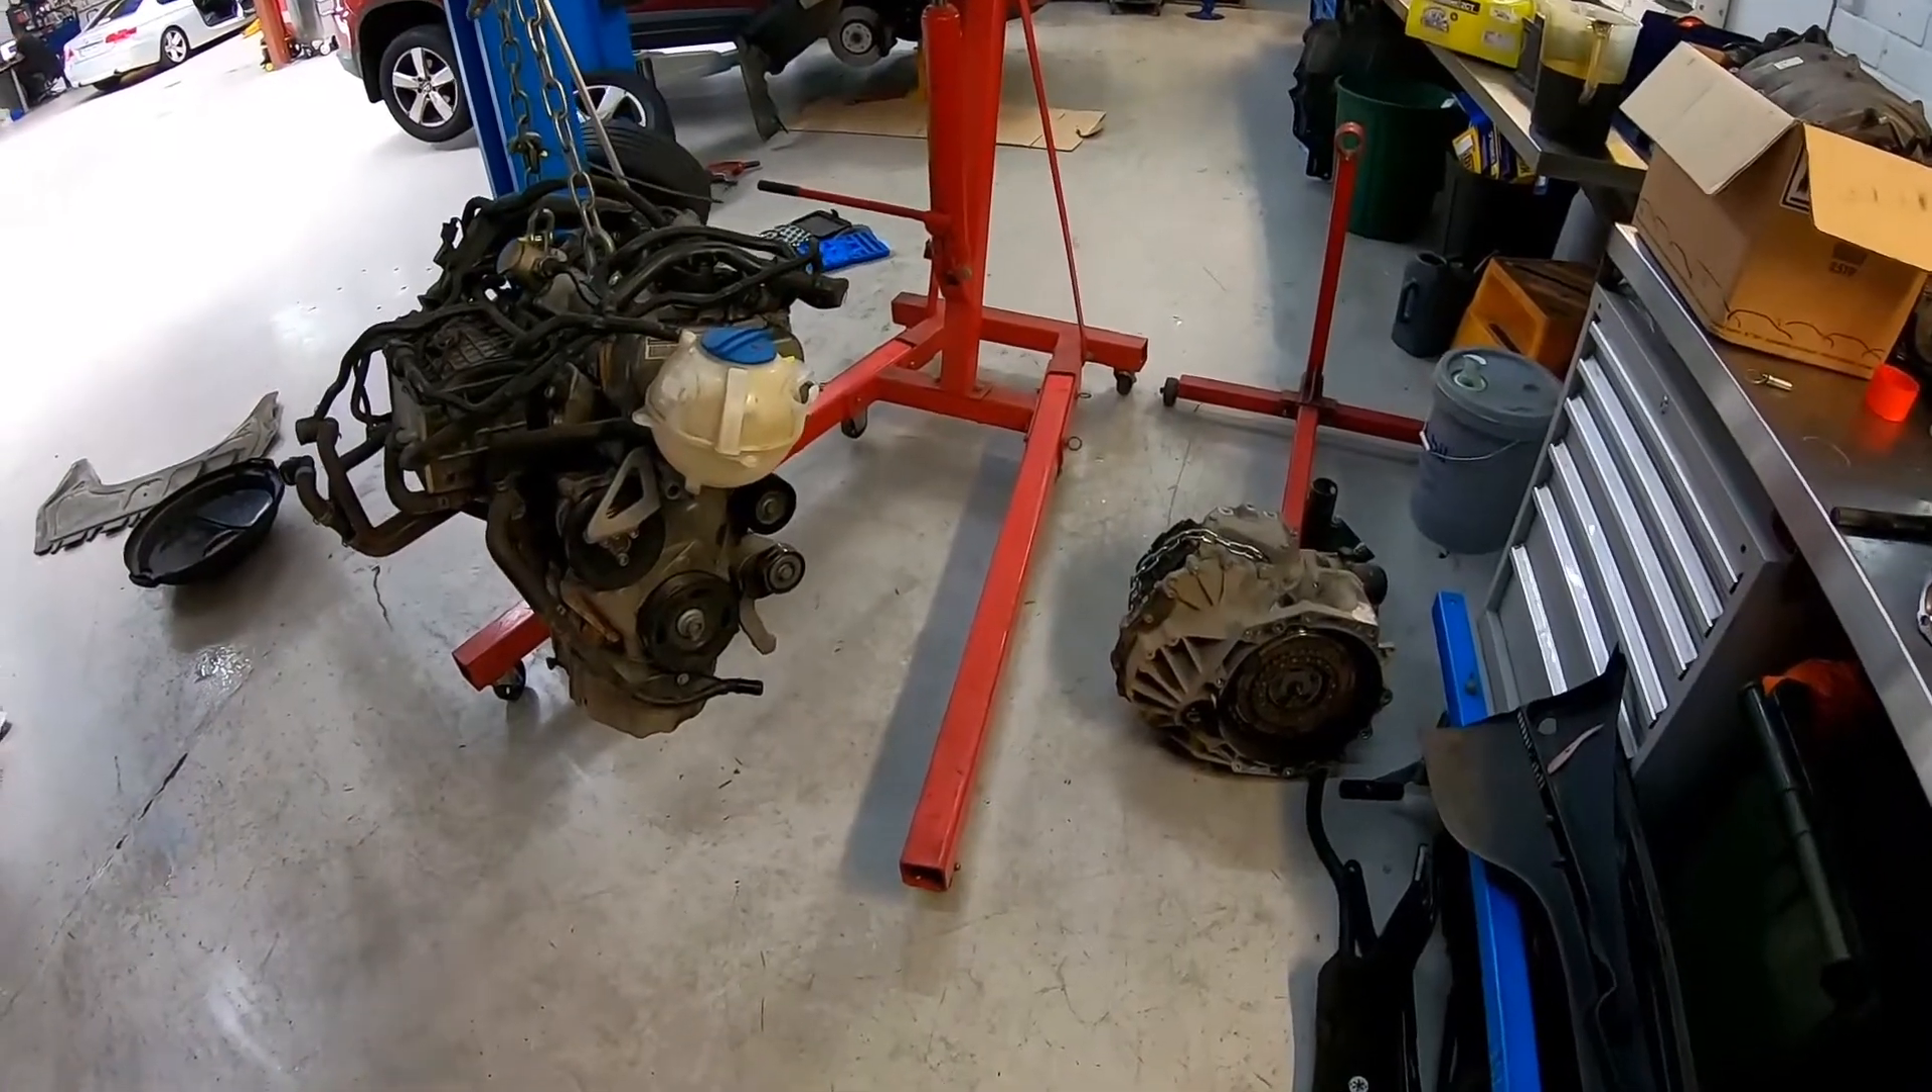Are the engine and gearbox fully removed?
Yes.